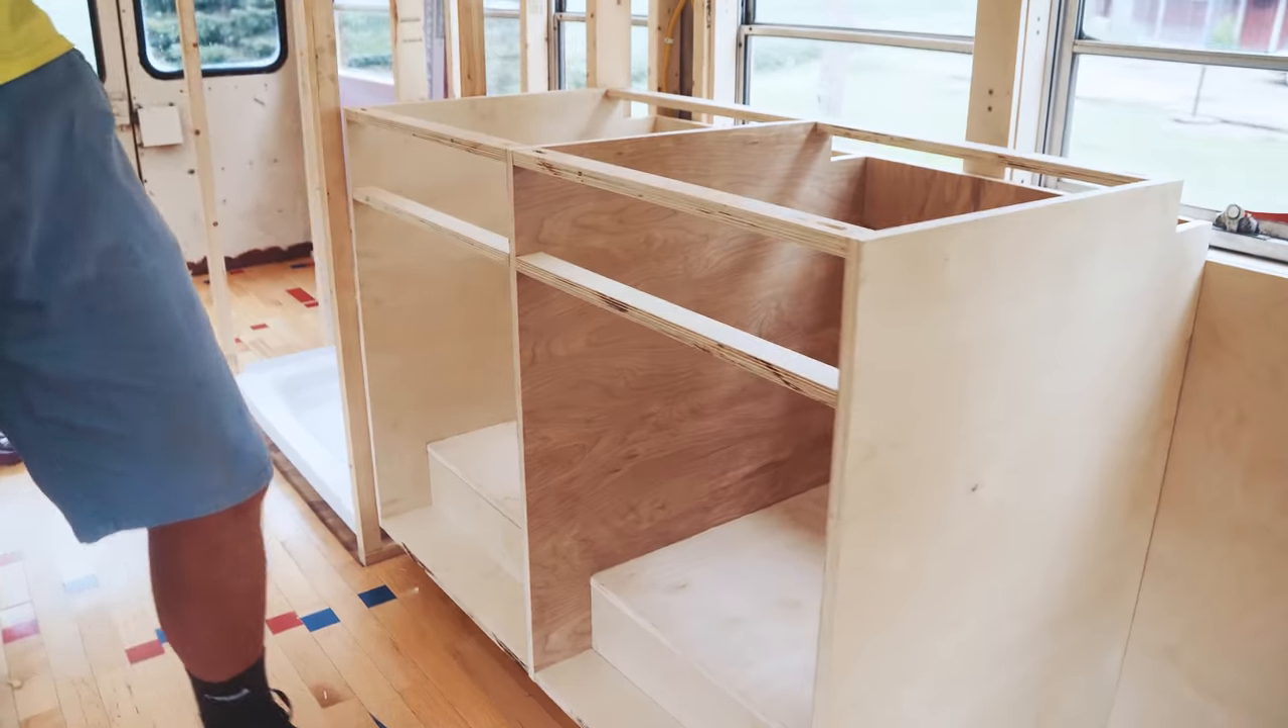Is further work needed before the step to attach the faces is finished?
Yes.